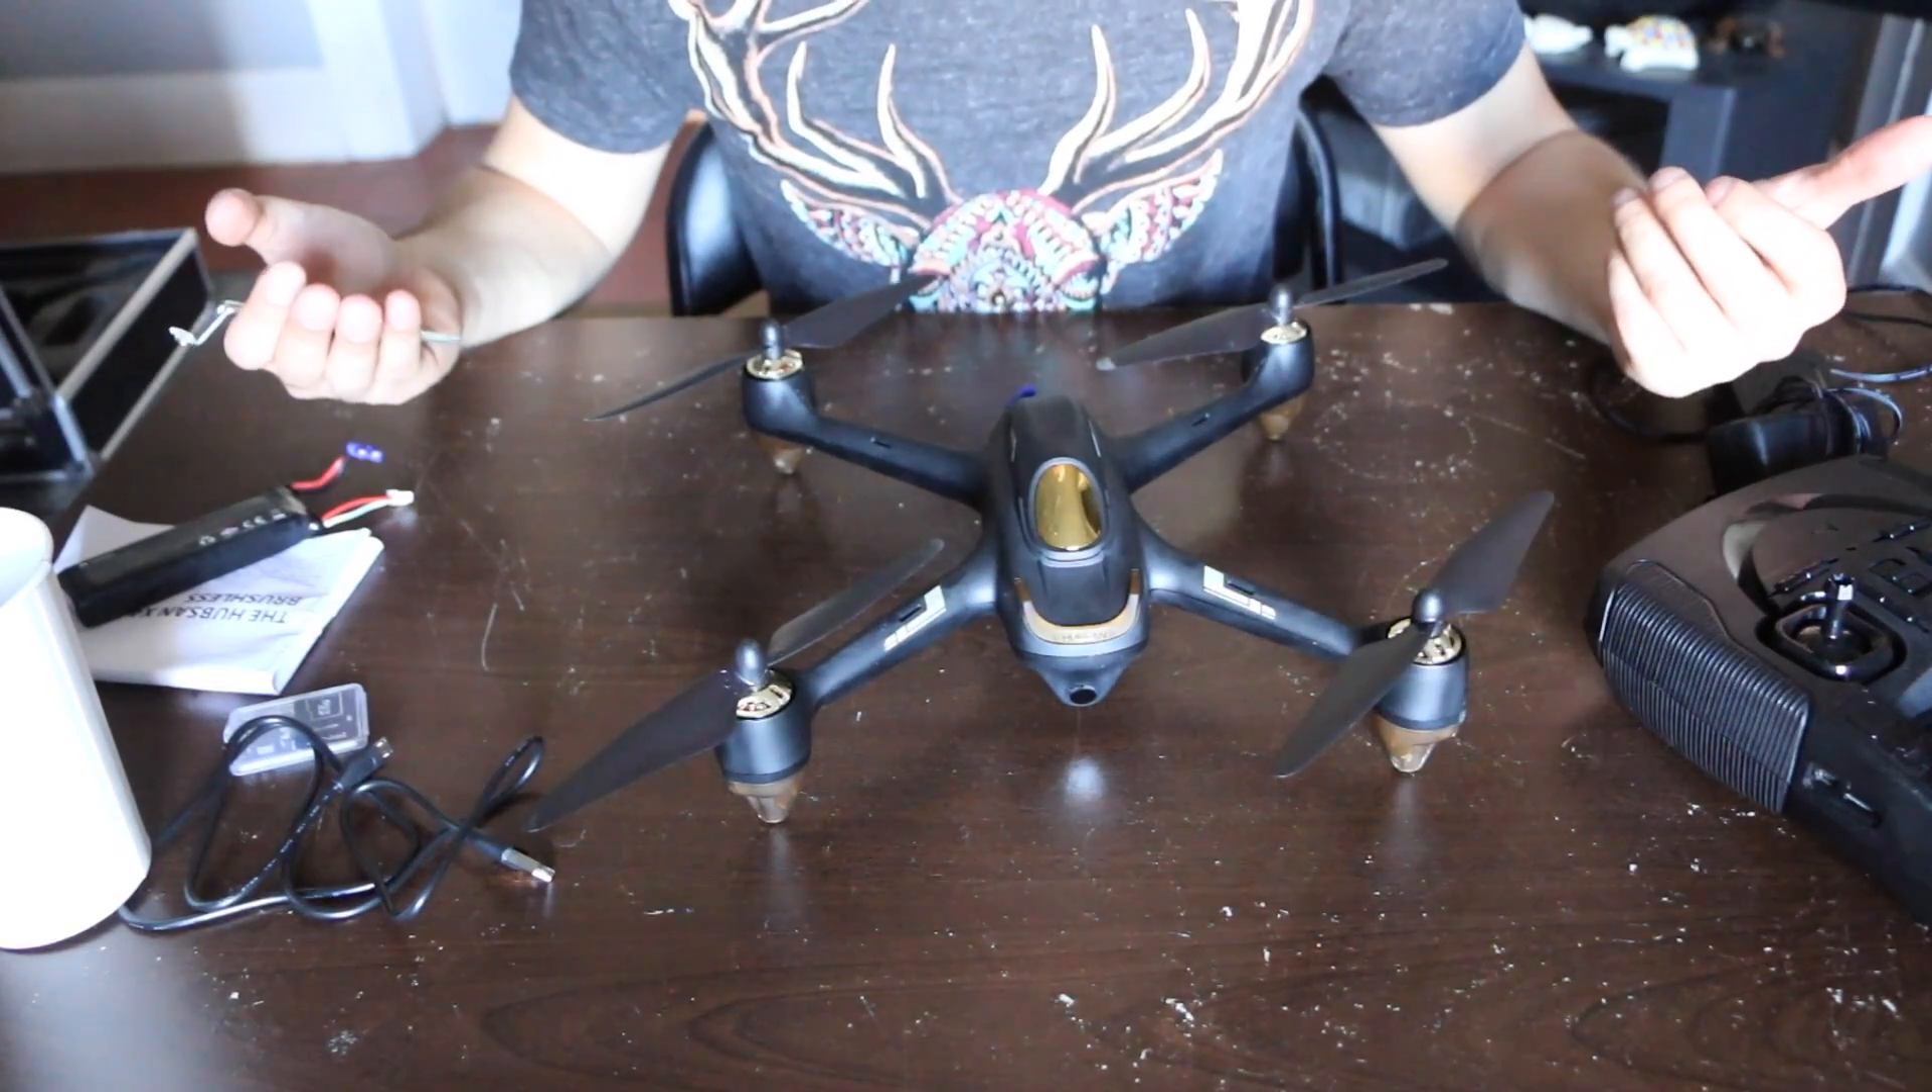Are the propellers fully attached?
Yes.